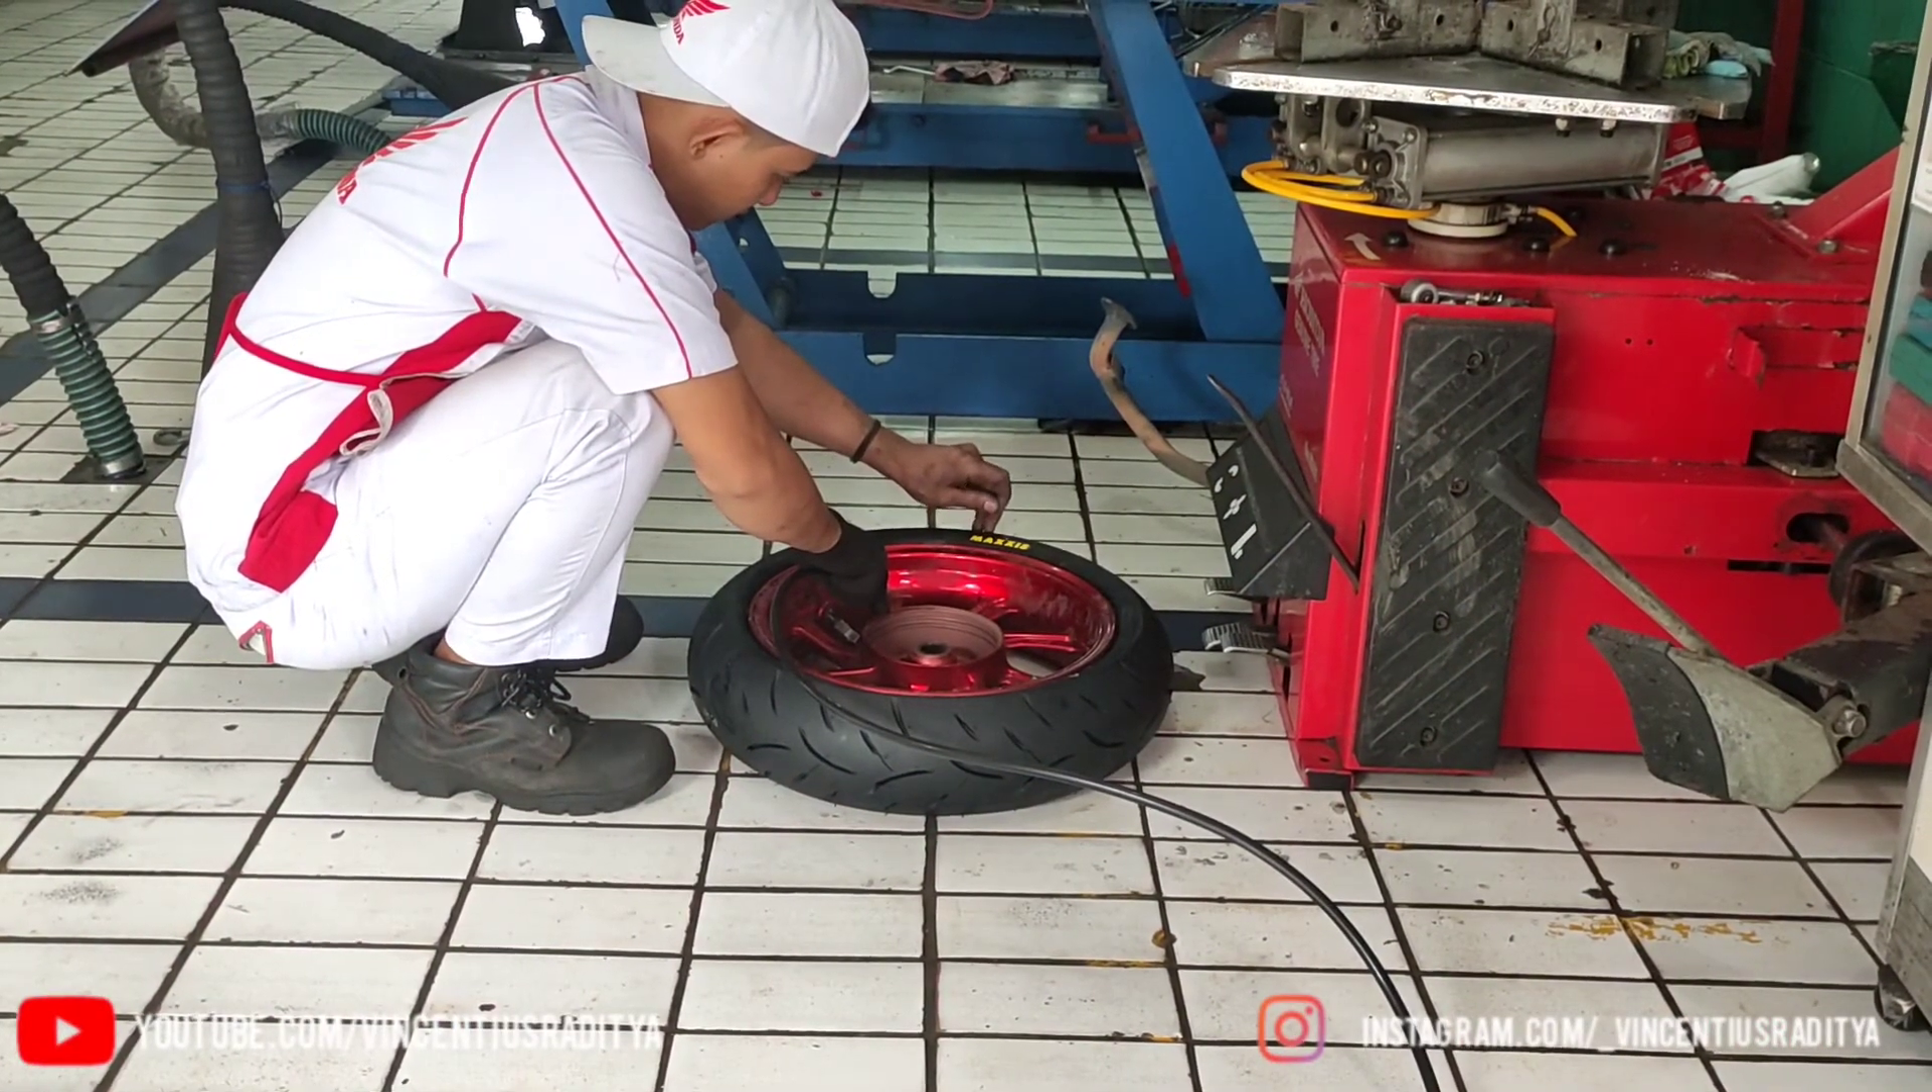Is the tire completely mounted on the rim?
Yes.